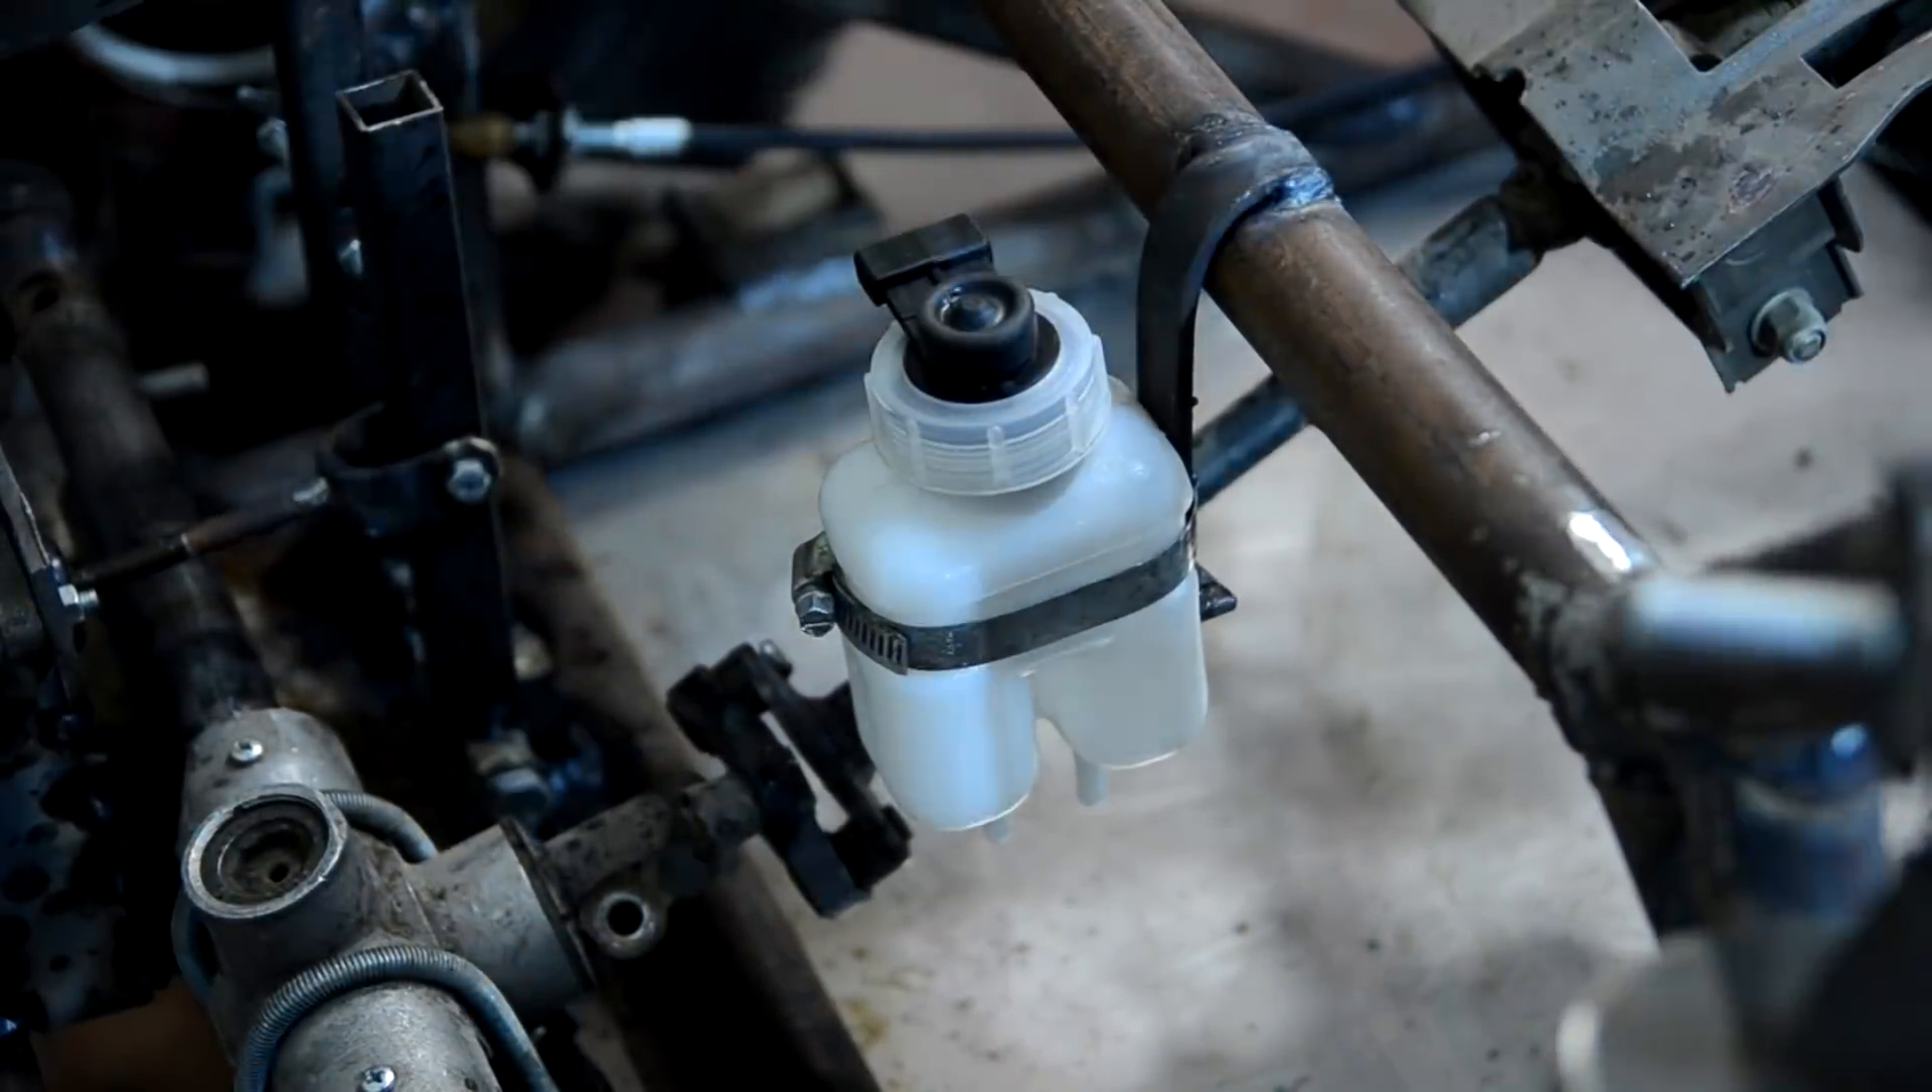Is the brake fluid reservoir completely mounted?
Yes.